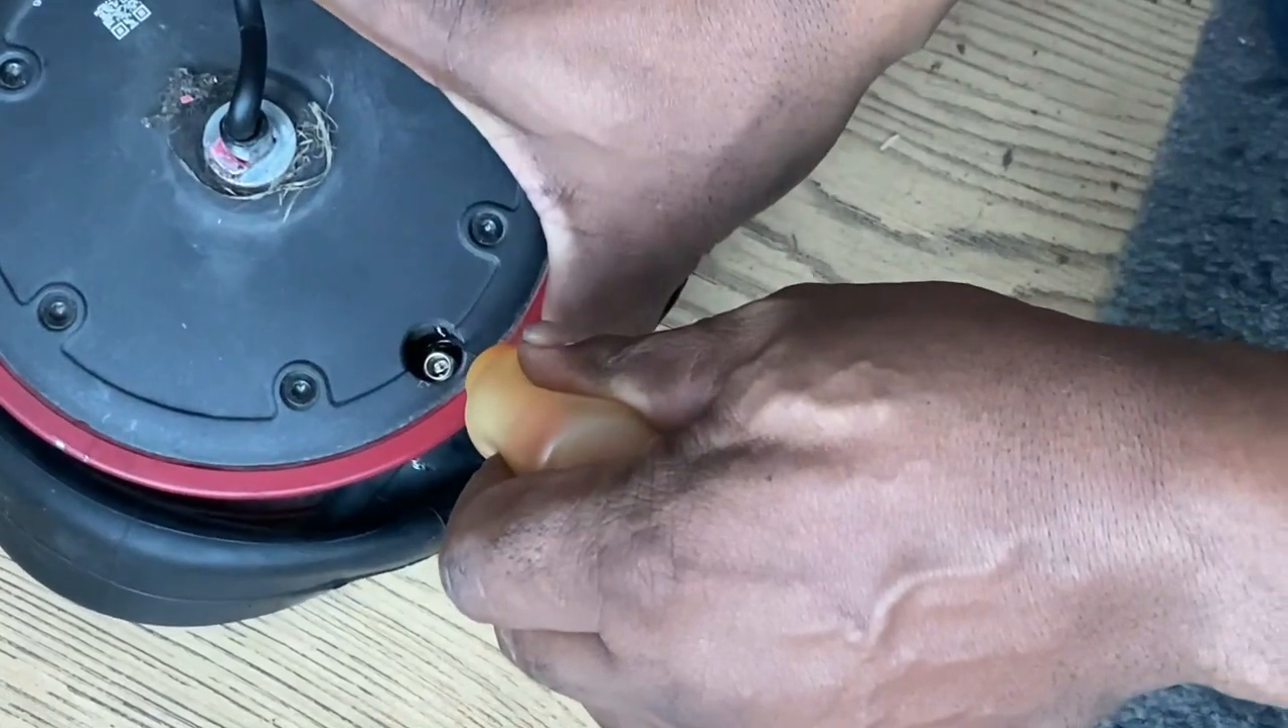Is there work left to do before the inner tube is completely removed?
Yes.